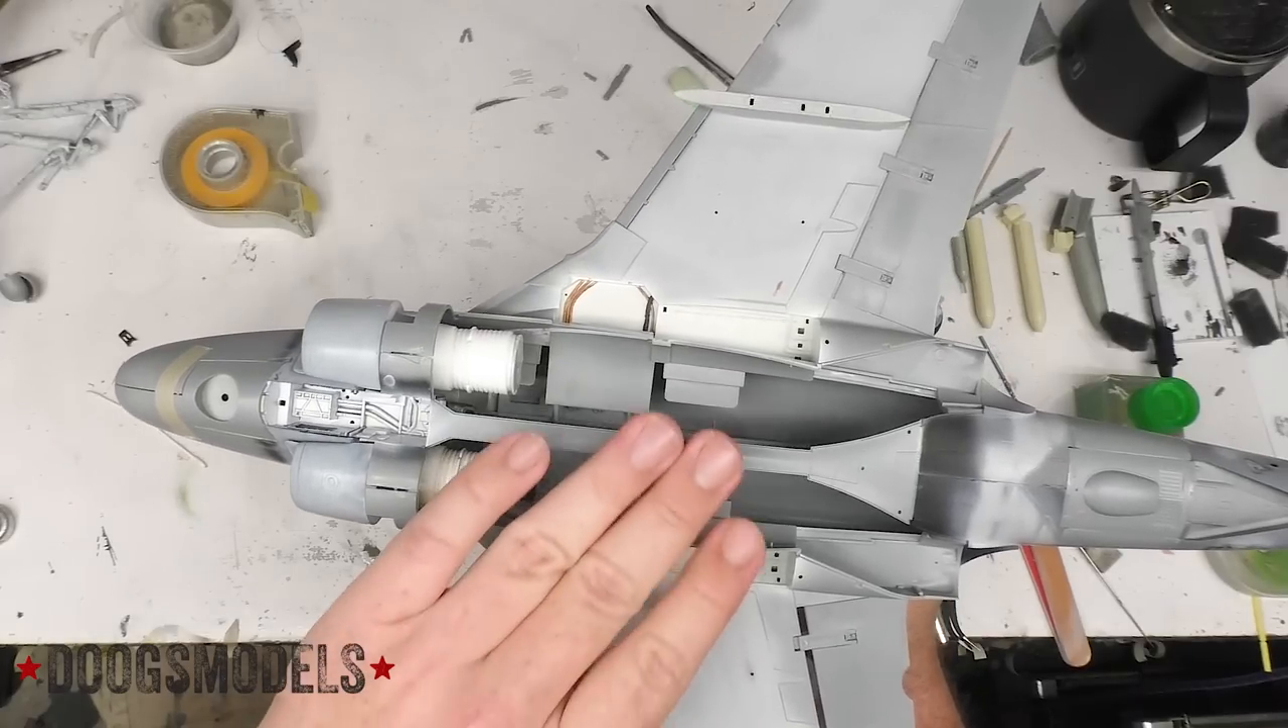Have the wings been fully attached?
Yes.